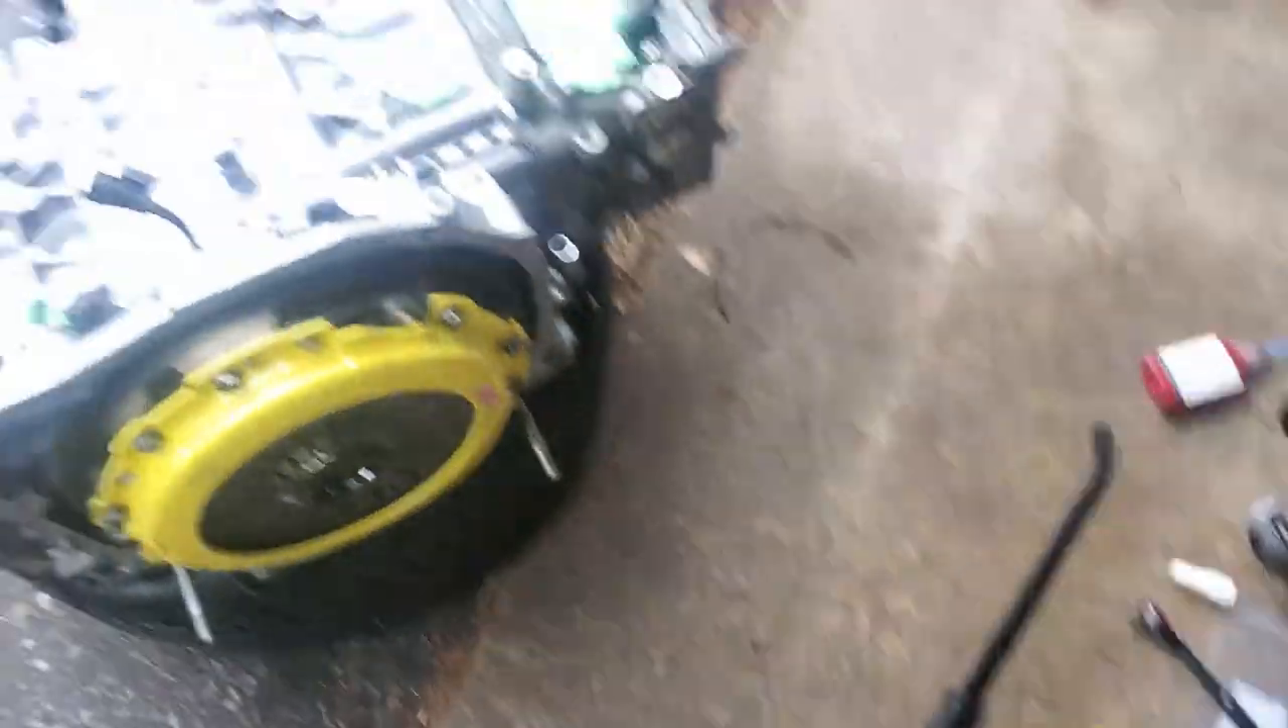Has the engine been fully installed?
No.